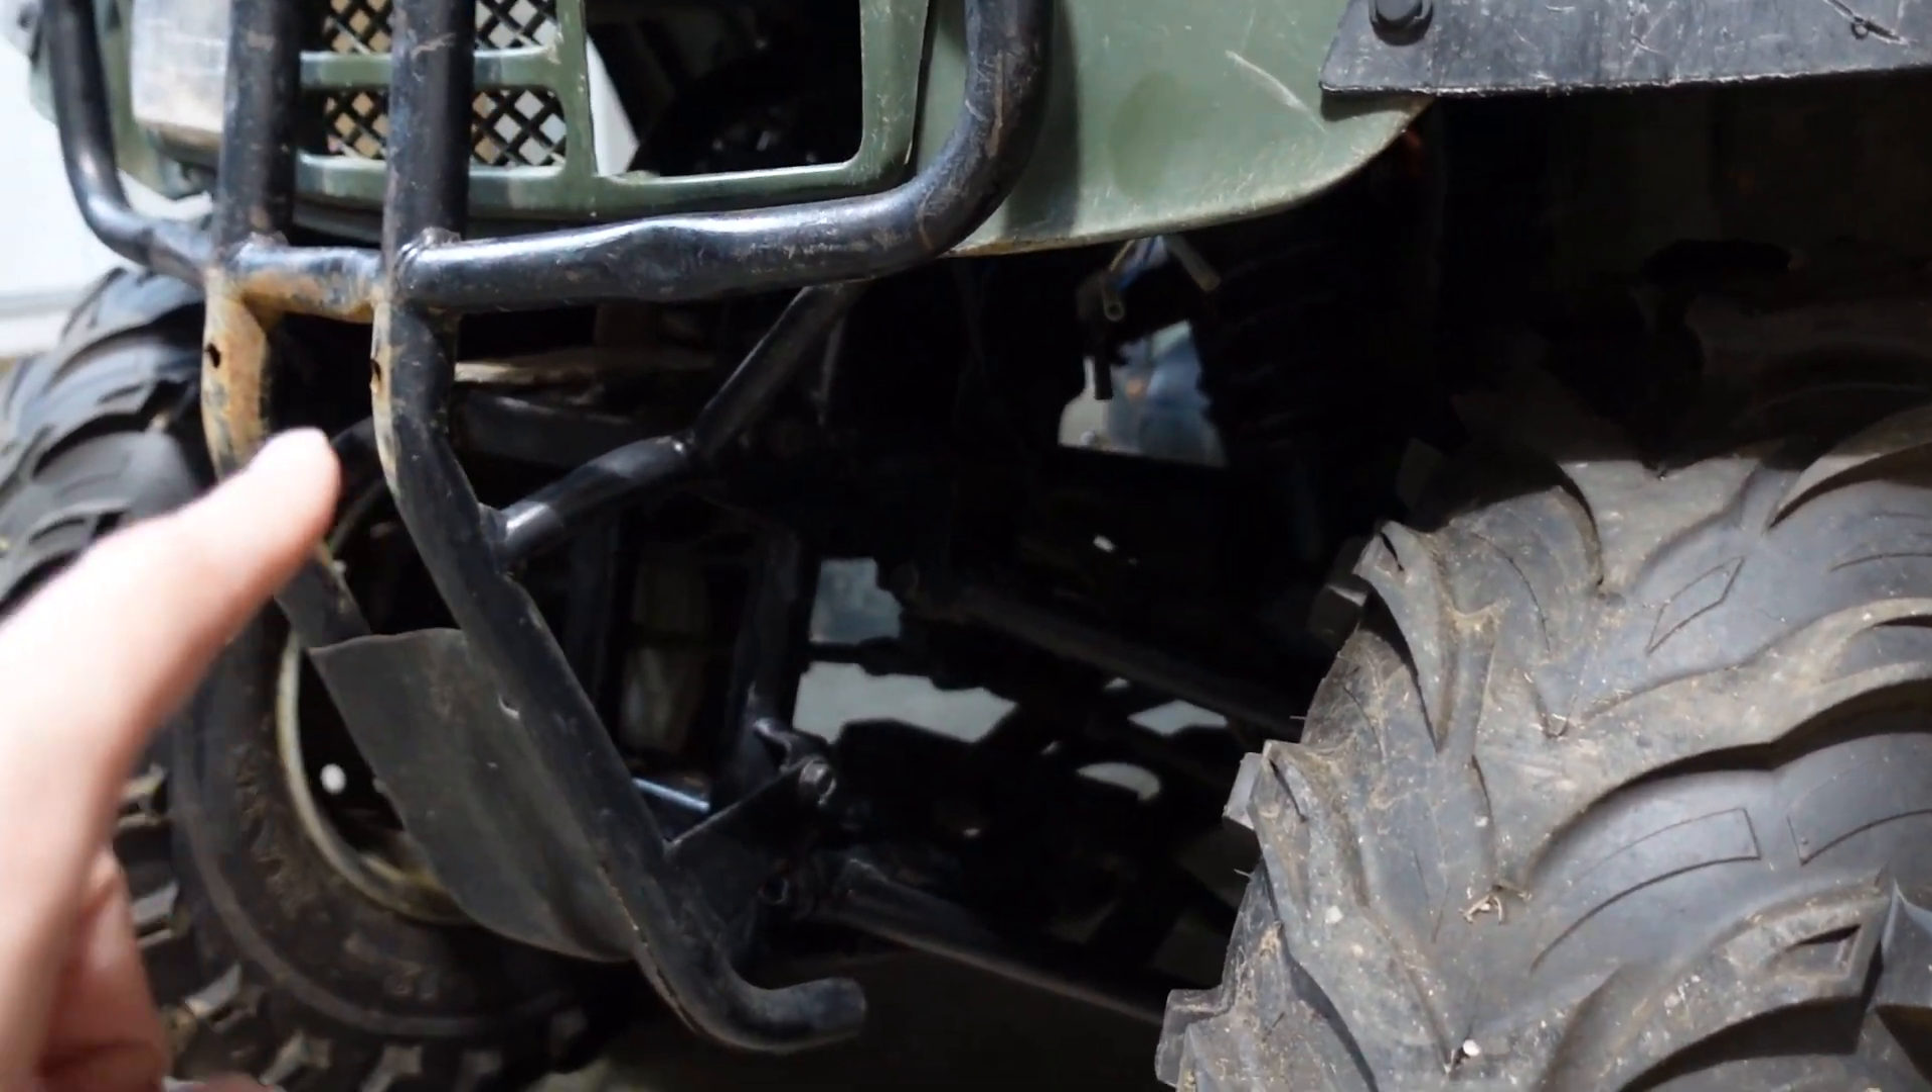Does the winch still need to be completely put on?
Yes.